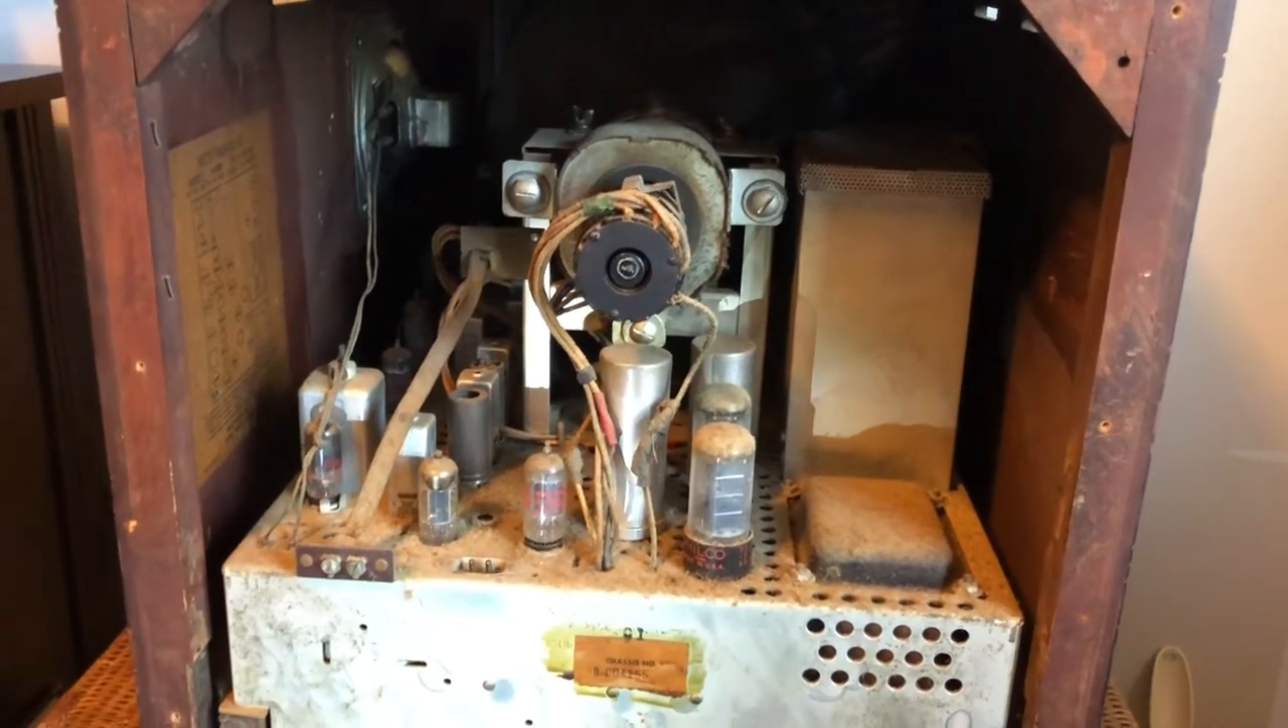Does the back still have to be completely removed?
No.